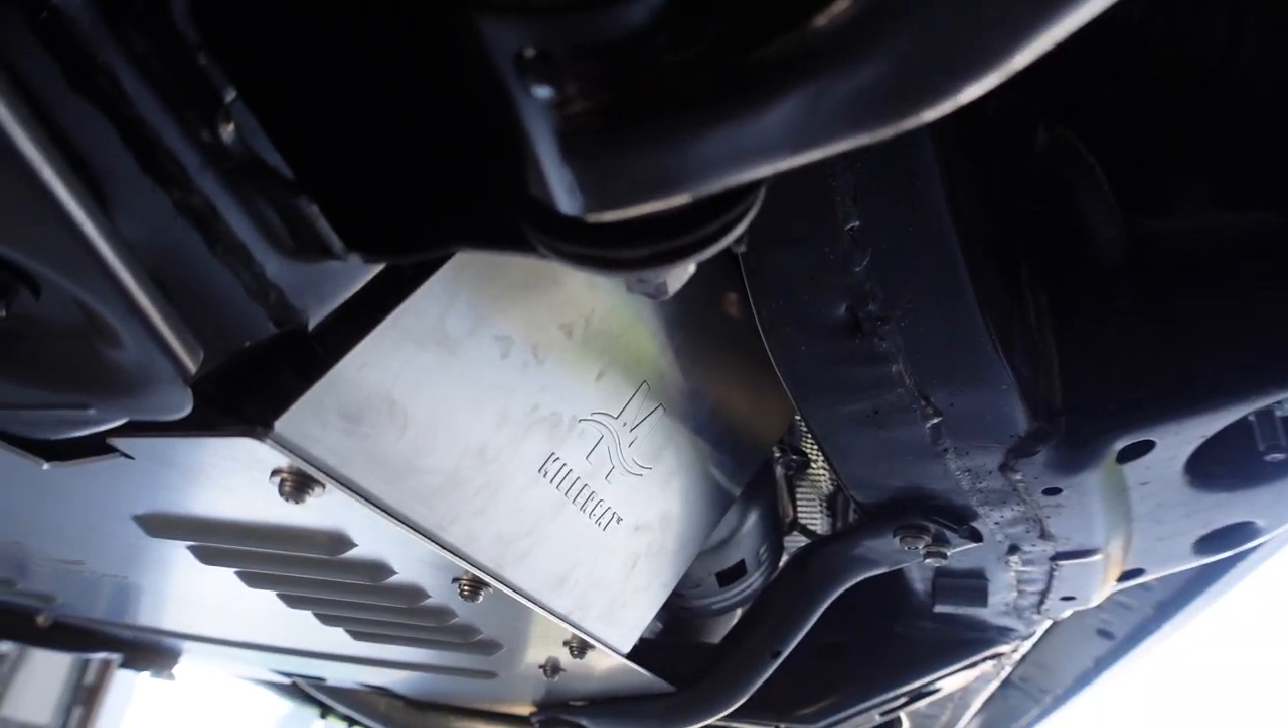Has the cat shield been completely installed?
Yes.